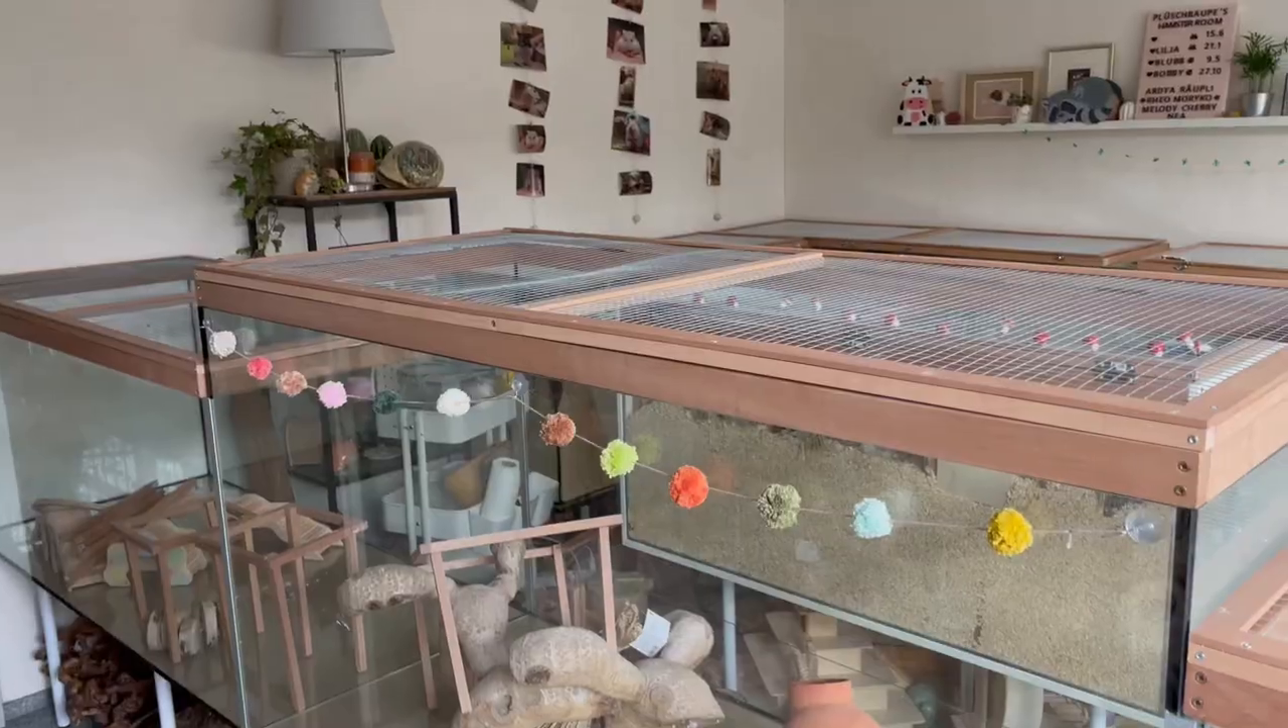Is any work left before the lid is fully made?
No.